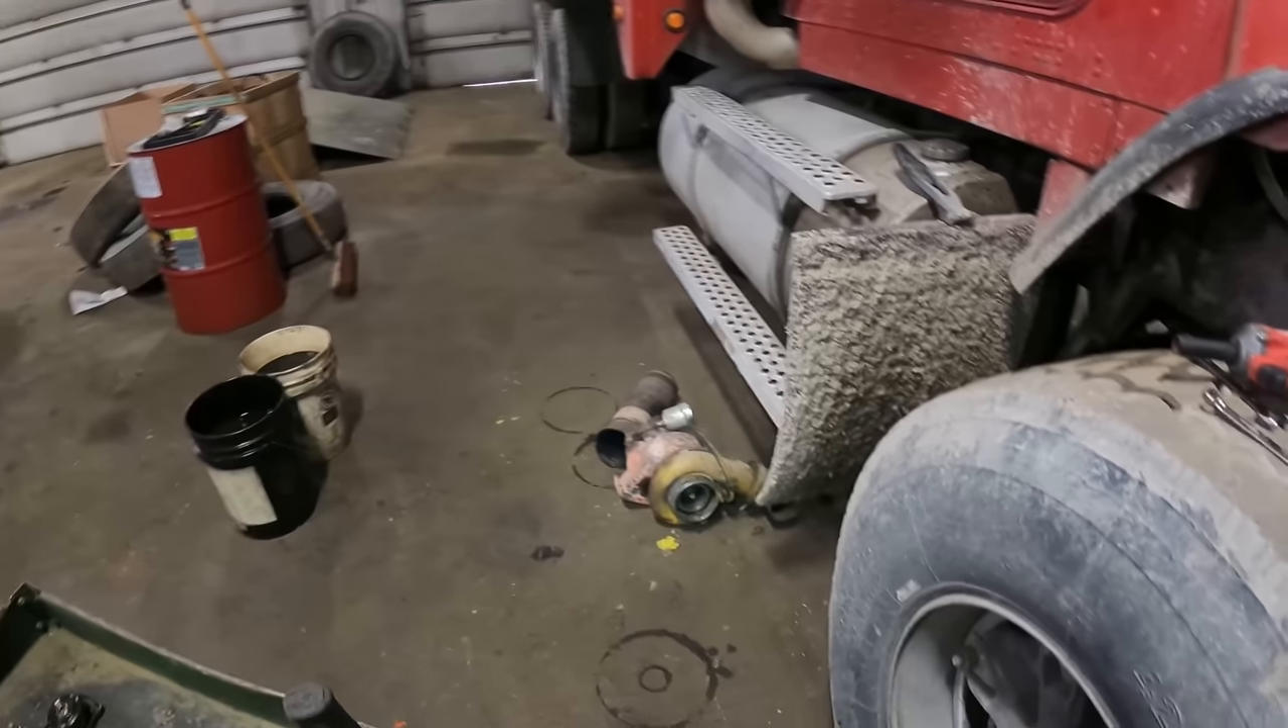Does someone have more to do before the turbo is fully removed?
No.